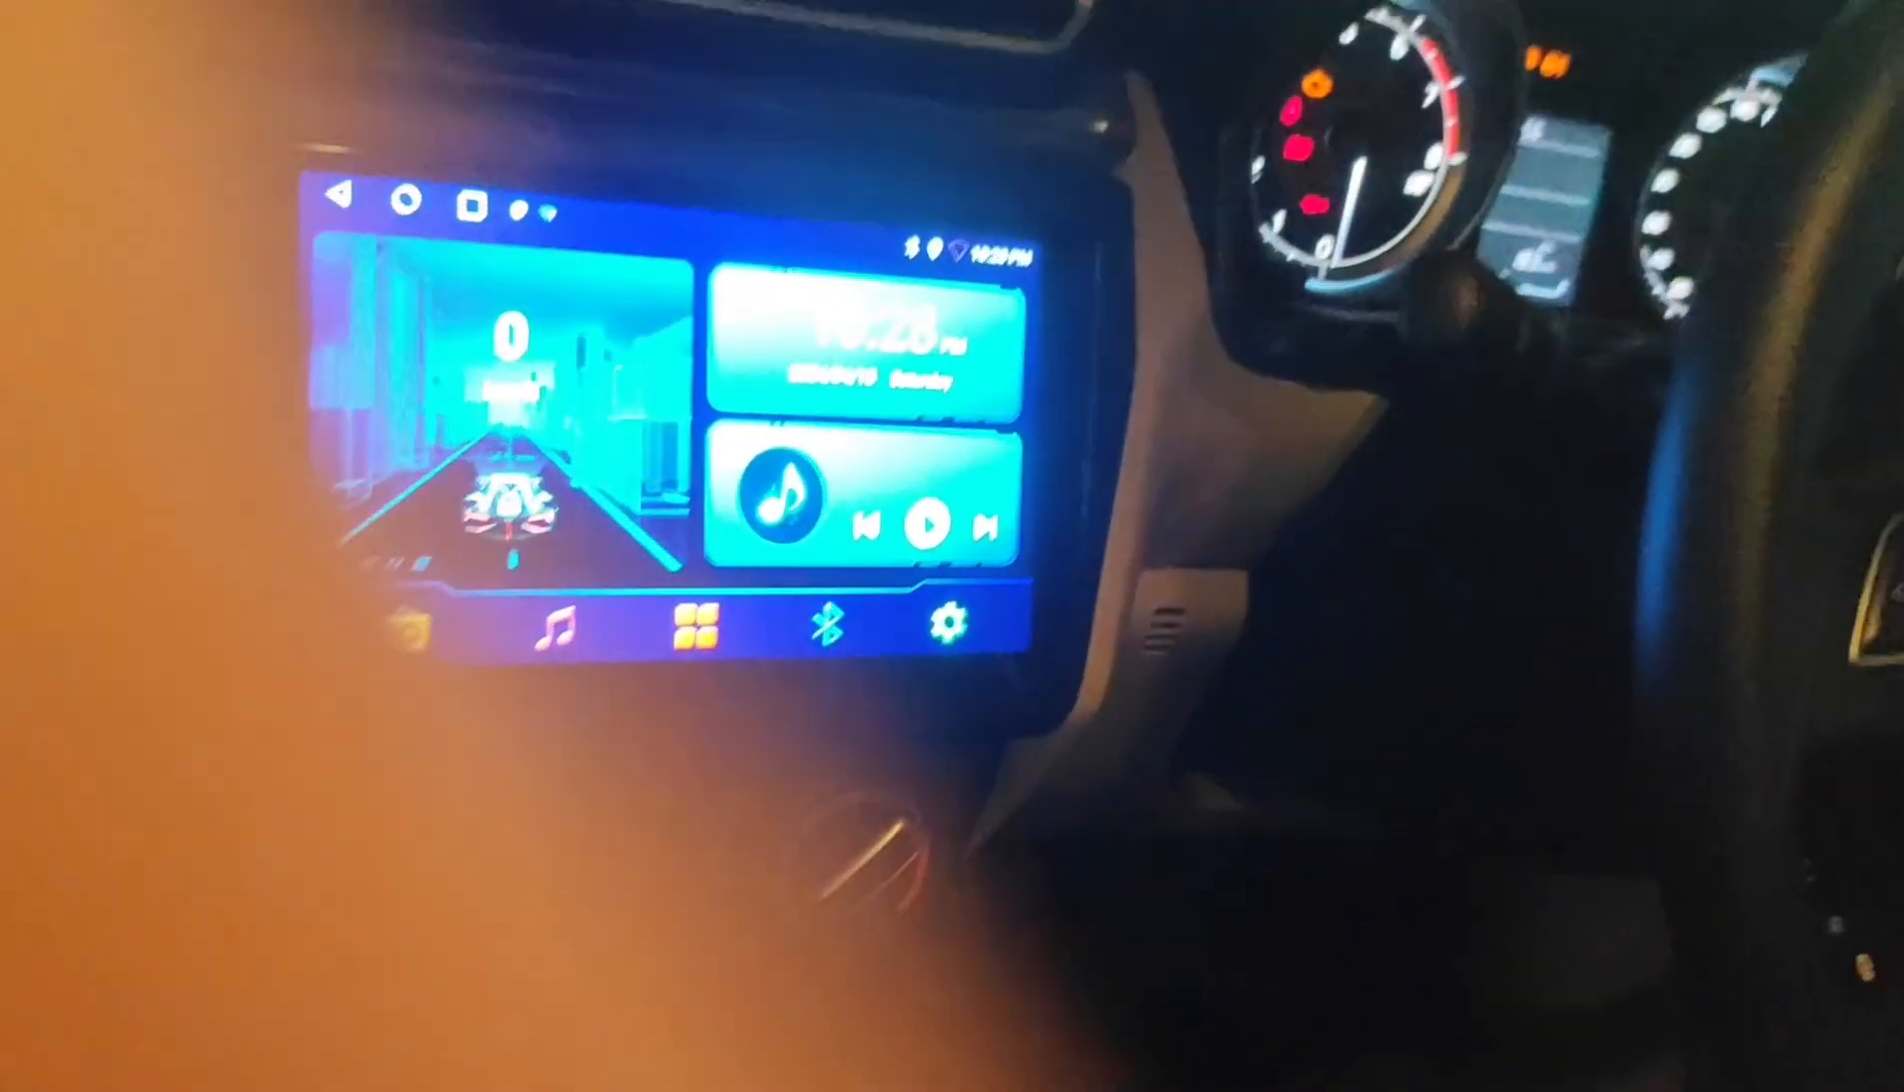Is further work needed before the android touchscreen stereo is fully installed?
No.